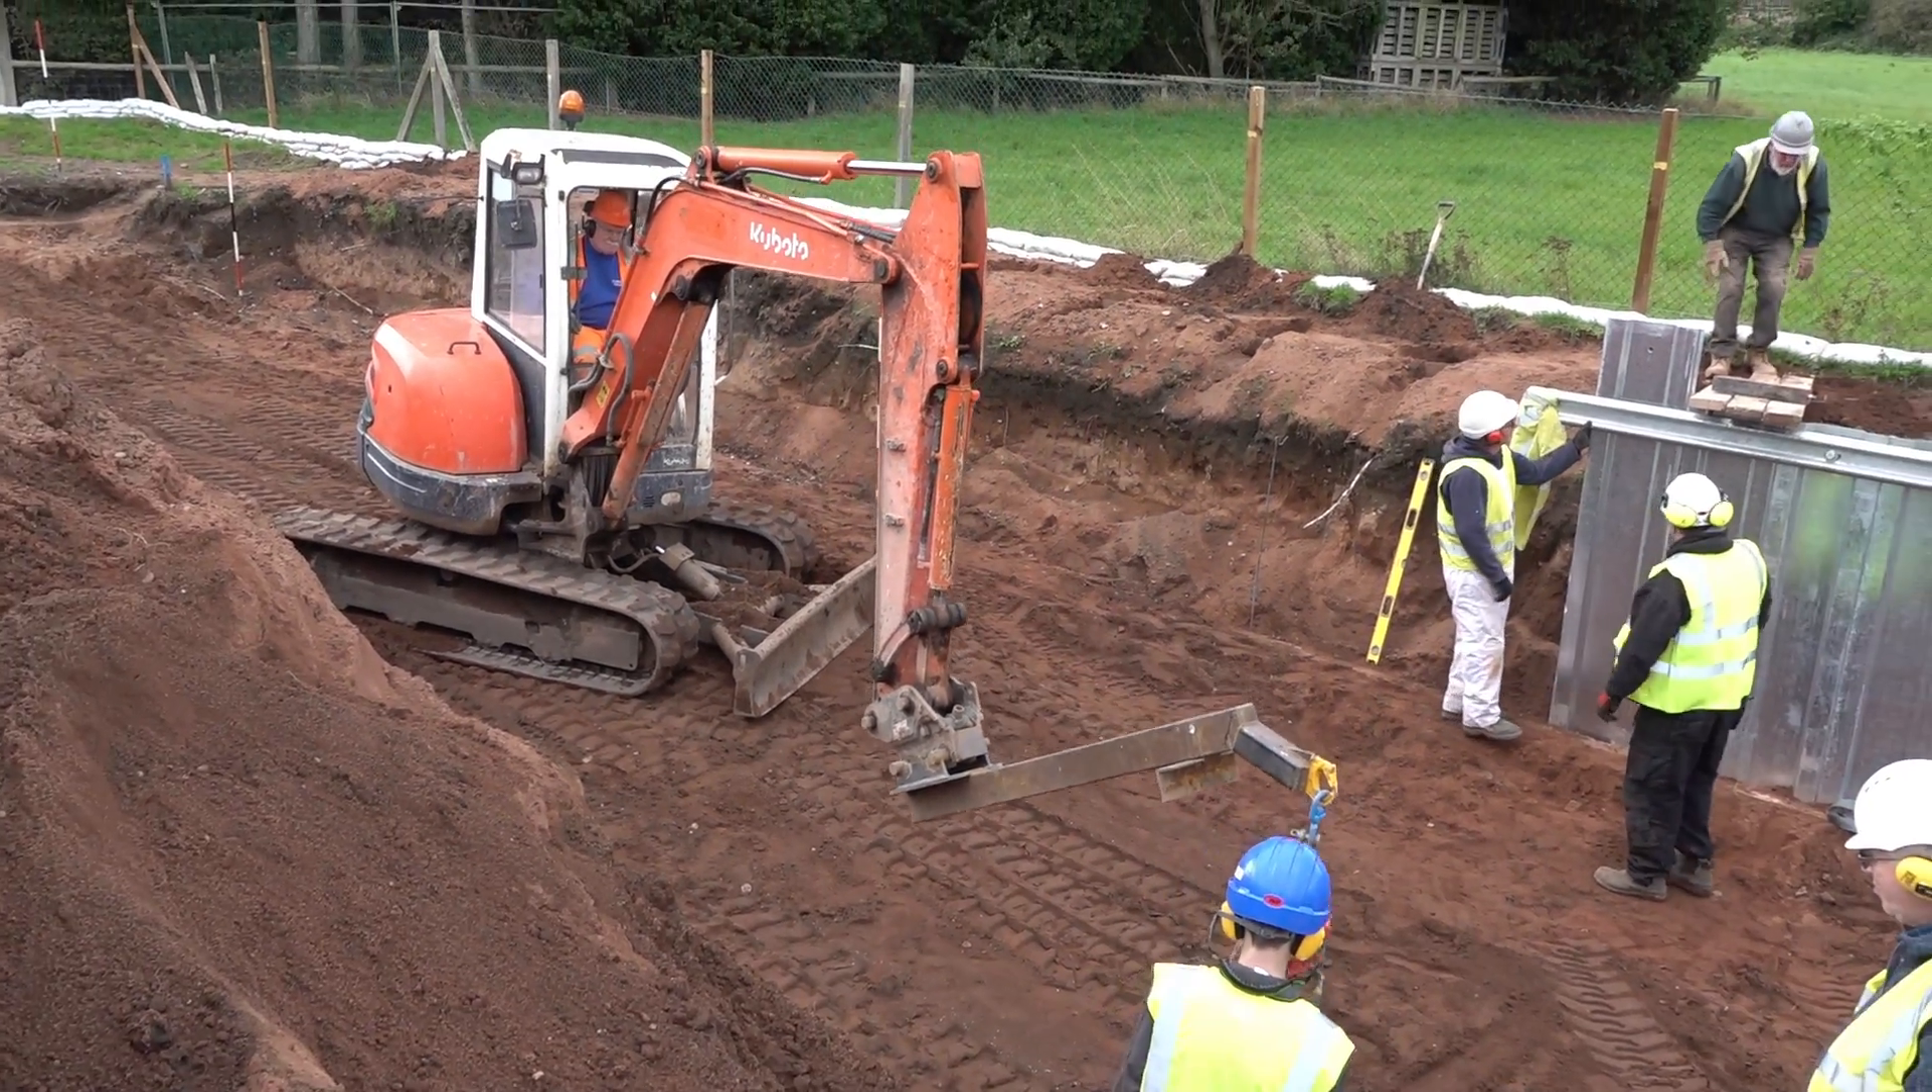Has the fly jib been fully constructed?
Yes.